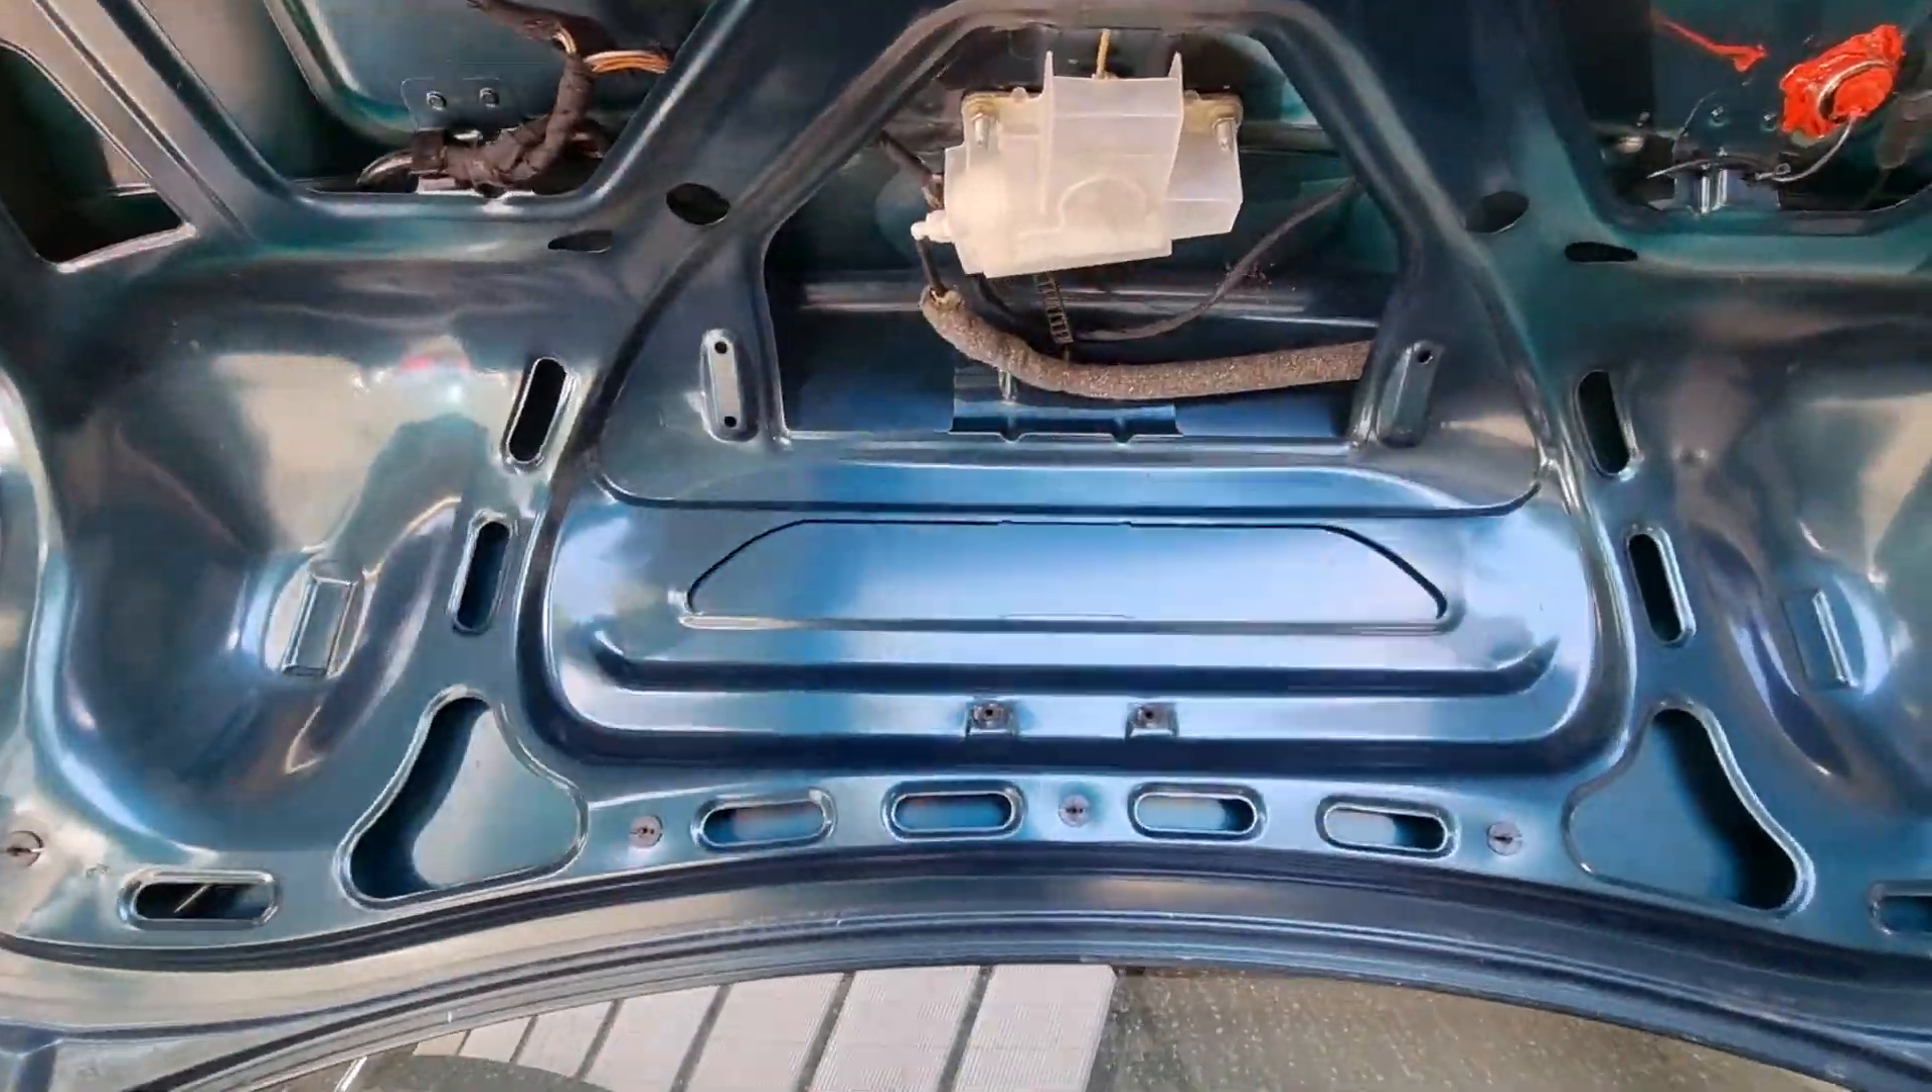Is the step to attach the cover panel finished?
No.